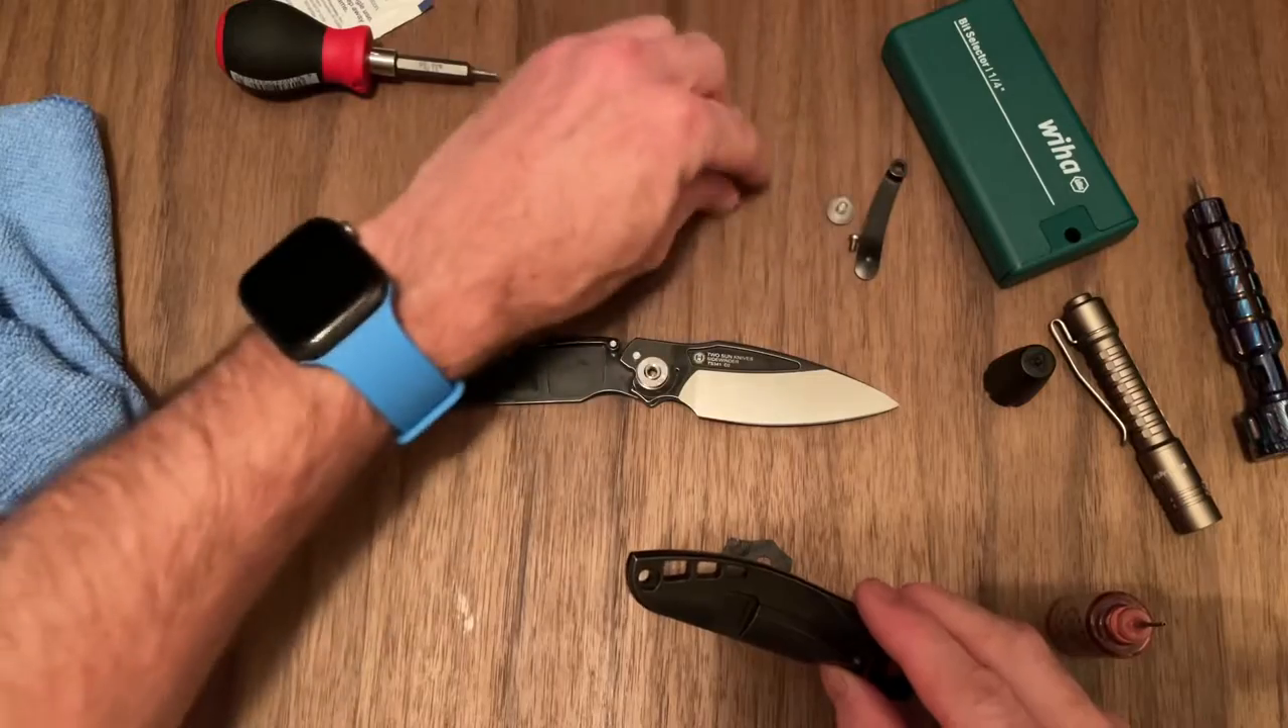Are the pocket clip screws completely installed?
No.